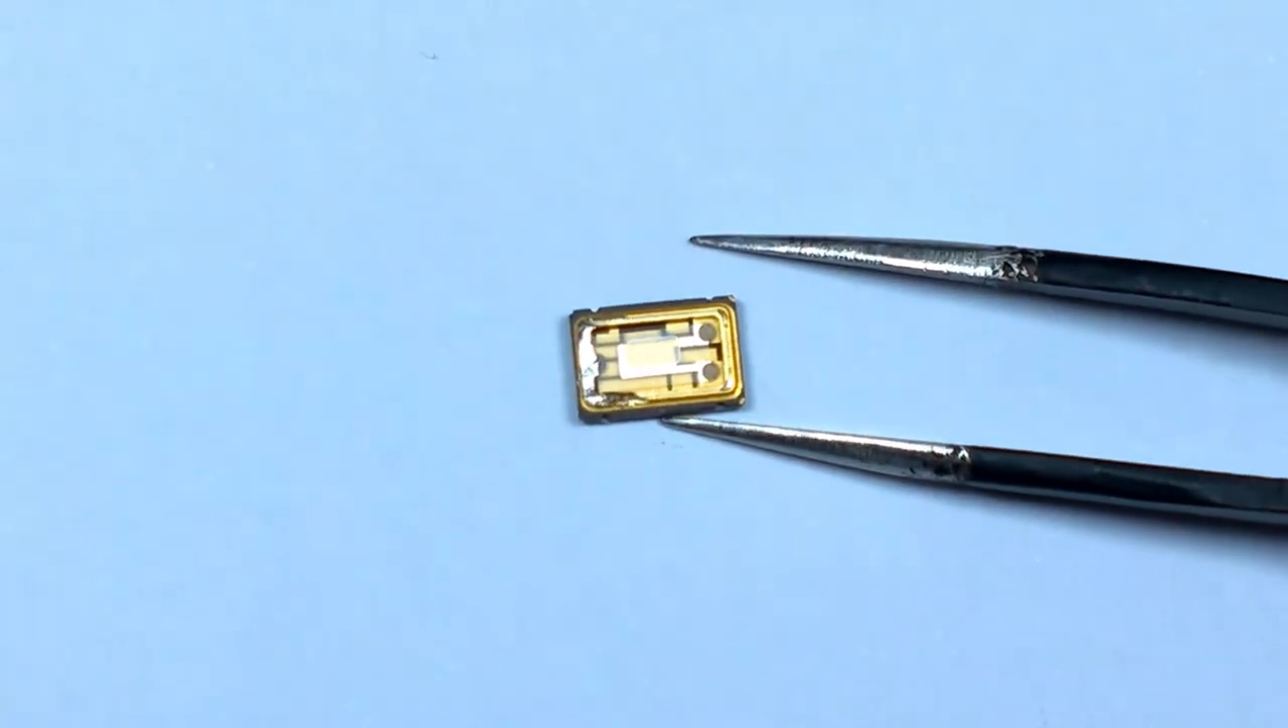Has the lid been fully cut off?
Yes.